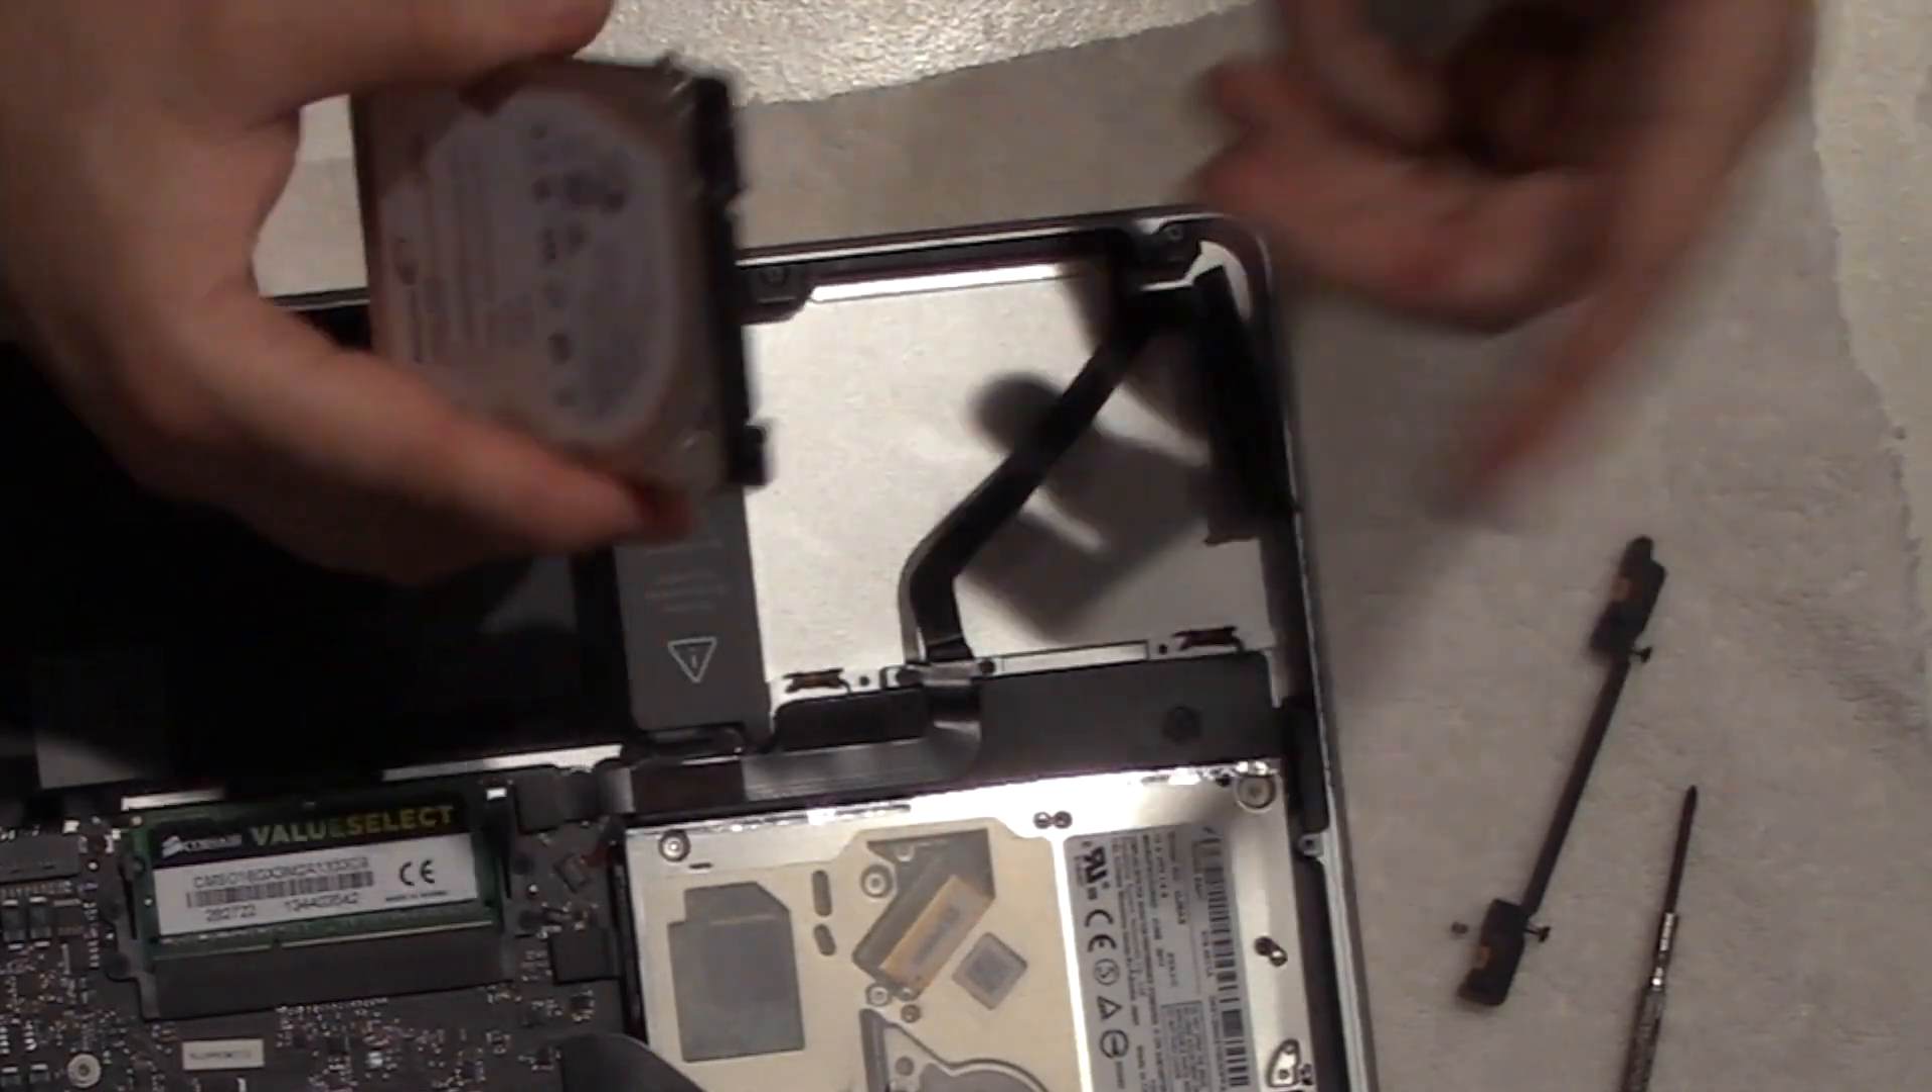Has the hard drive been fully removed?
Yes.